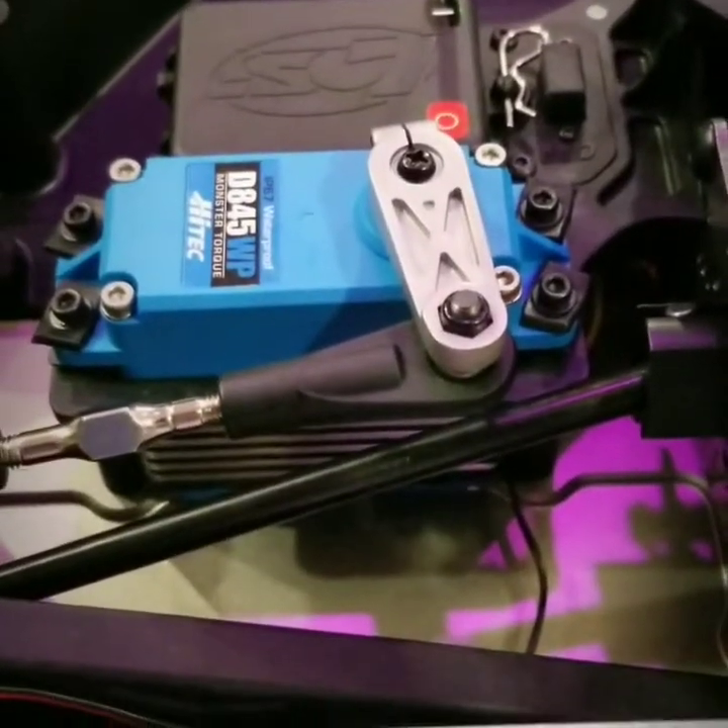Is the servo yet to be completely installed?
No.